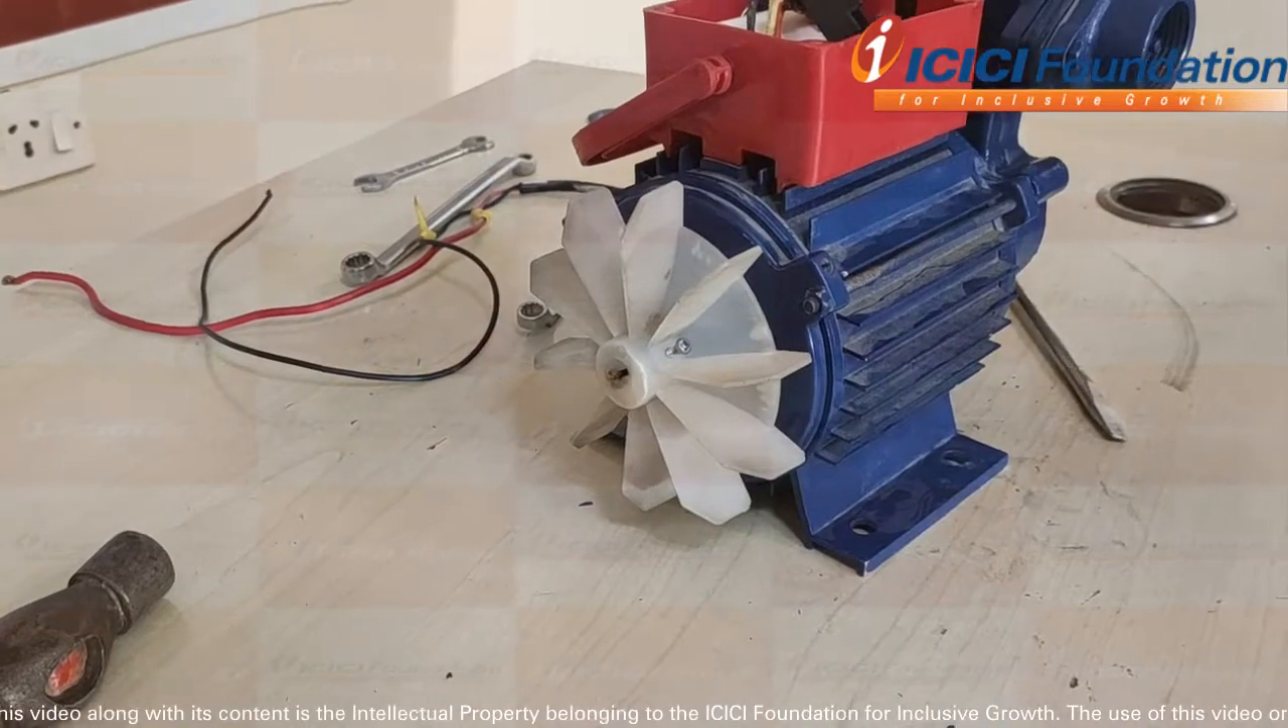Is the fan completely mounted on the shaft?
Yes.